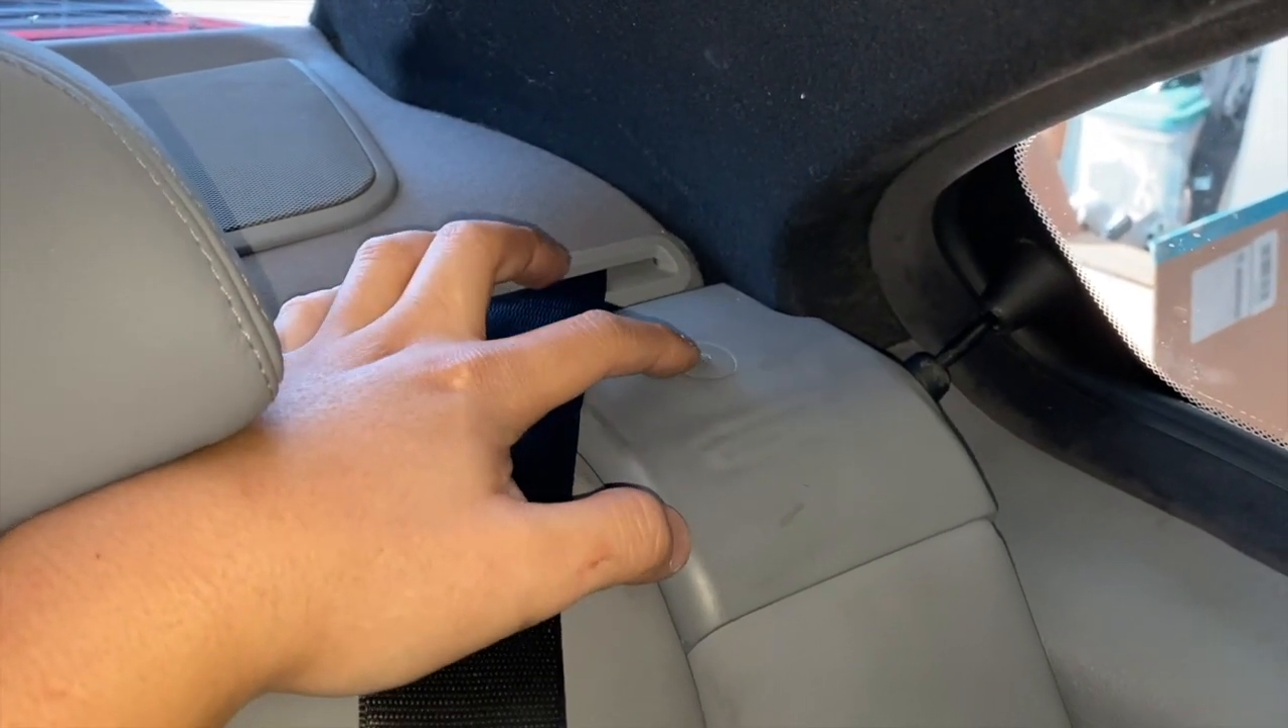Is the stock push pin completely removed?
No.